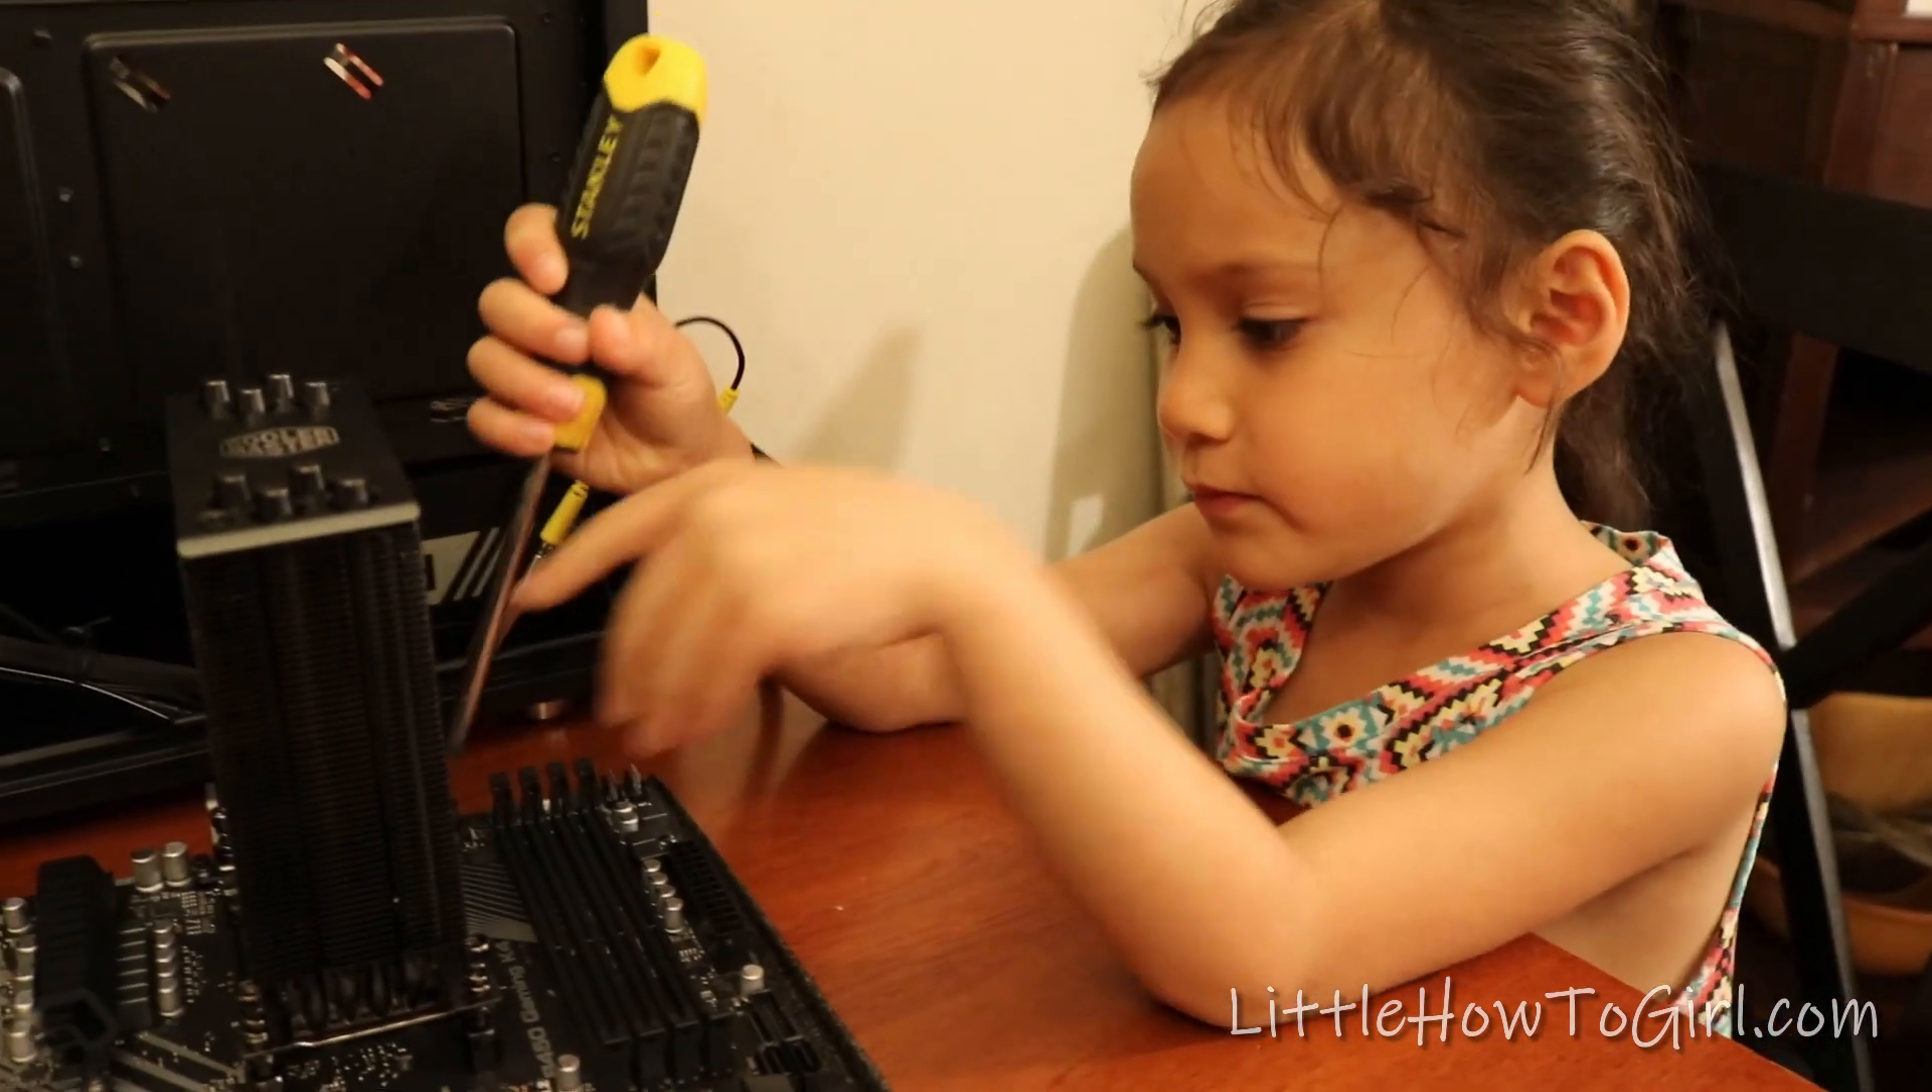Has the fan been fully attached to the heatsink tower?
No.